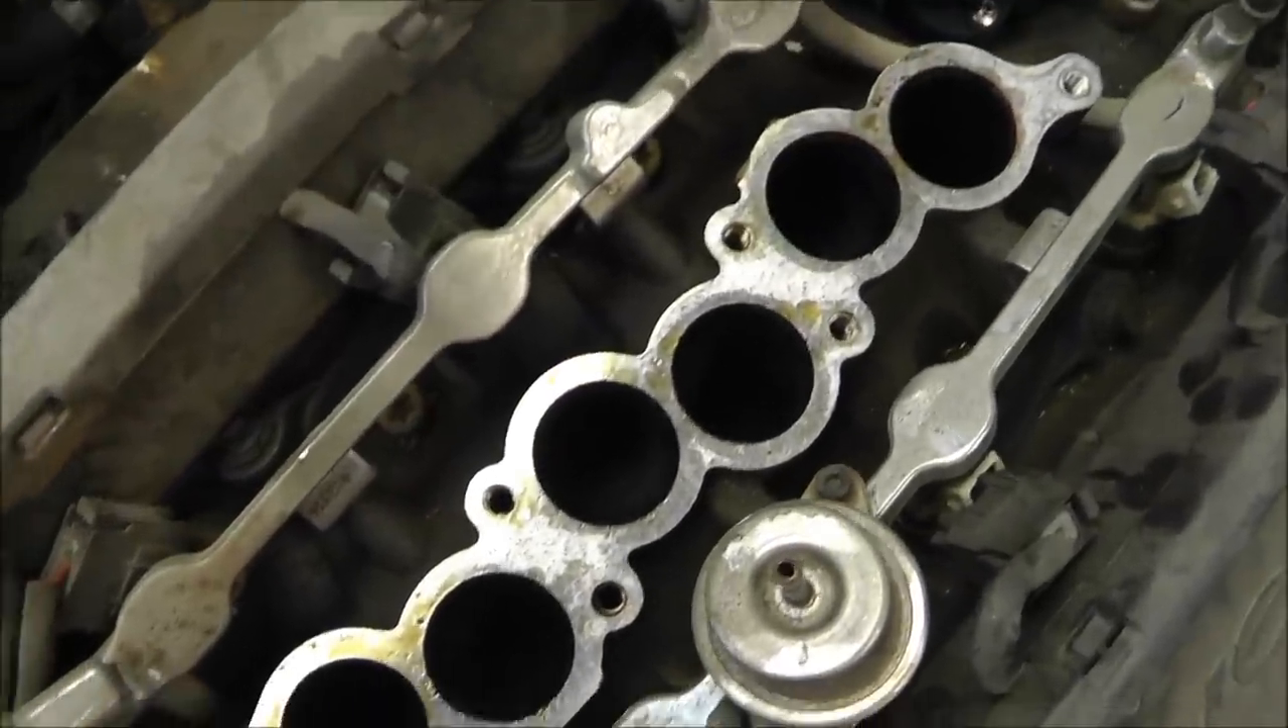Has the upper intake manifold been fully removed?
Yes.